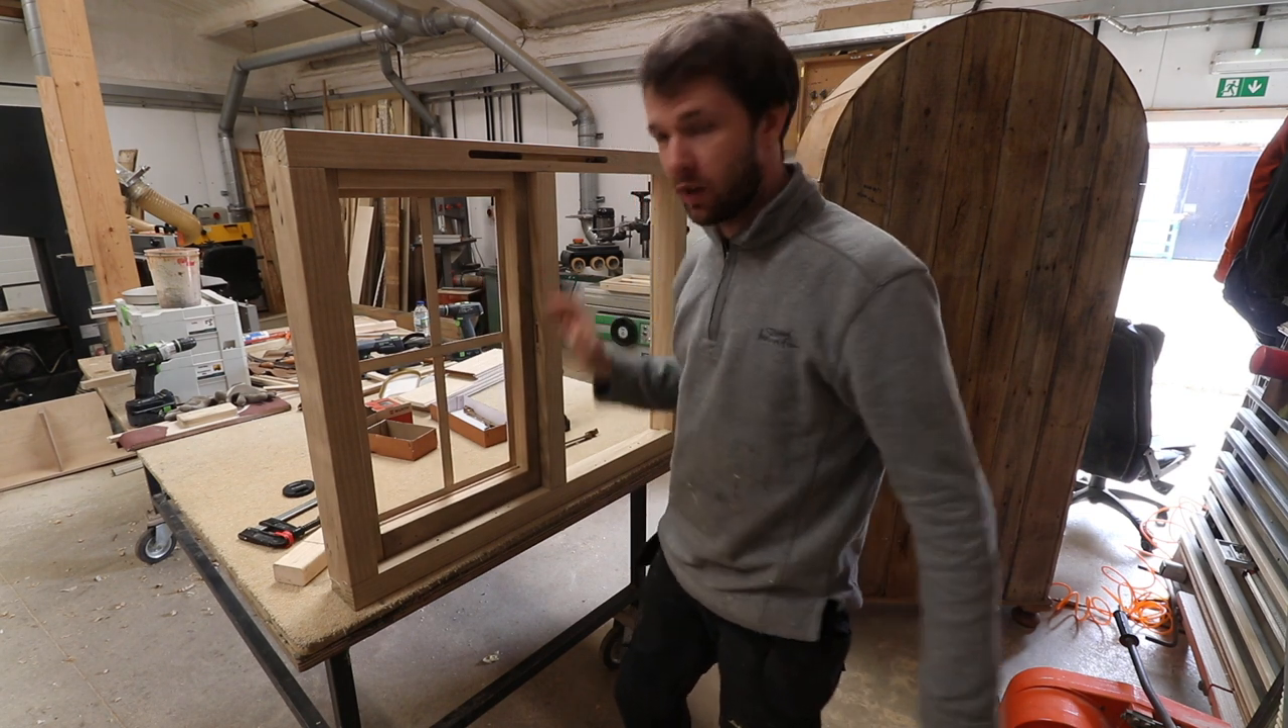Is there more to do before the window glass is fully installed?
Yes.